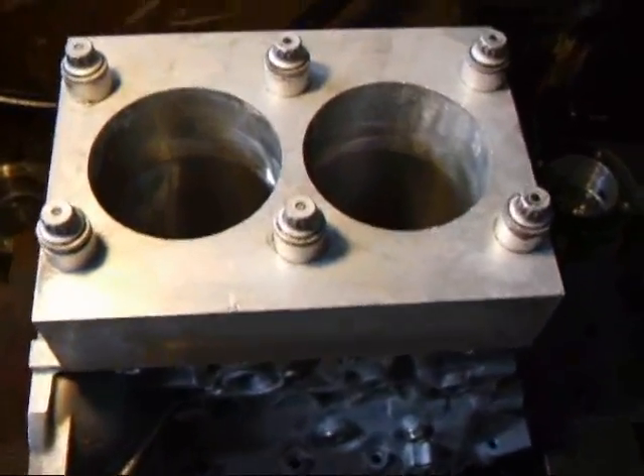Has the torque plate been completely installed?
Yes.